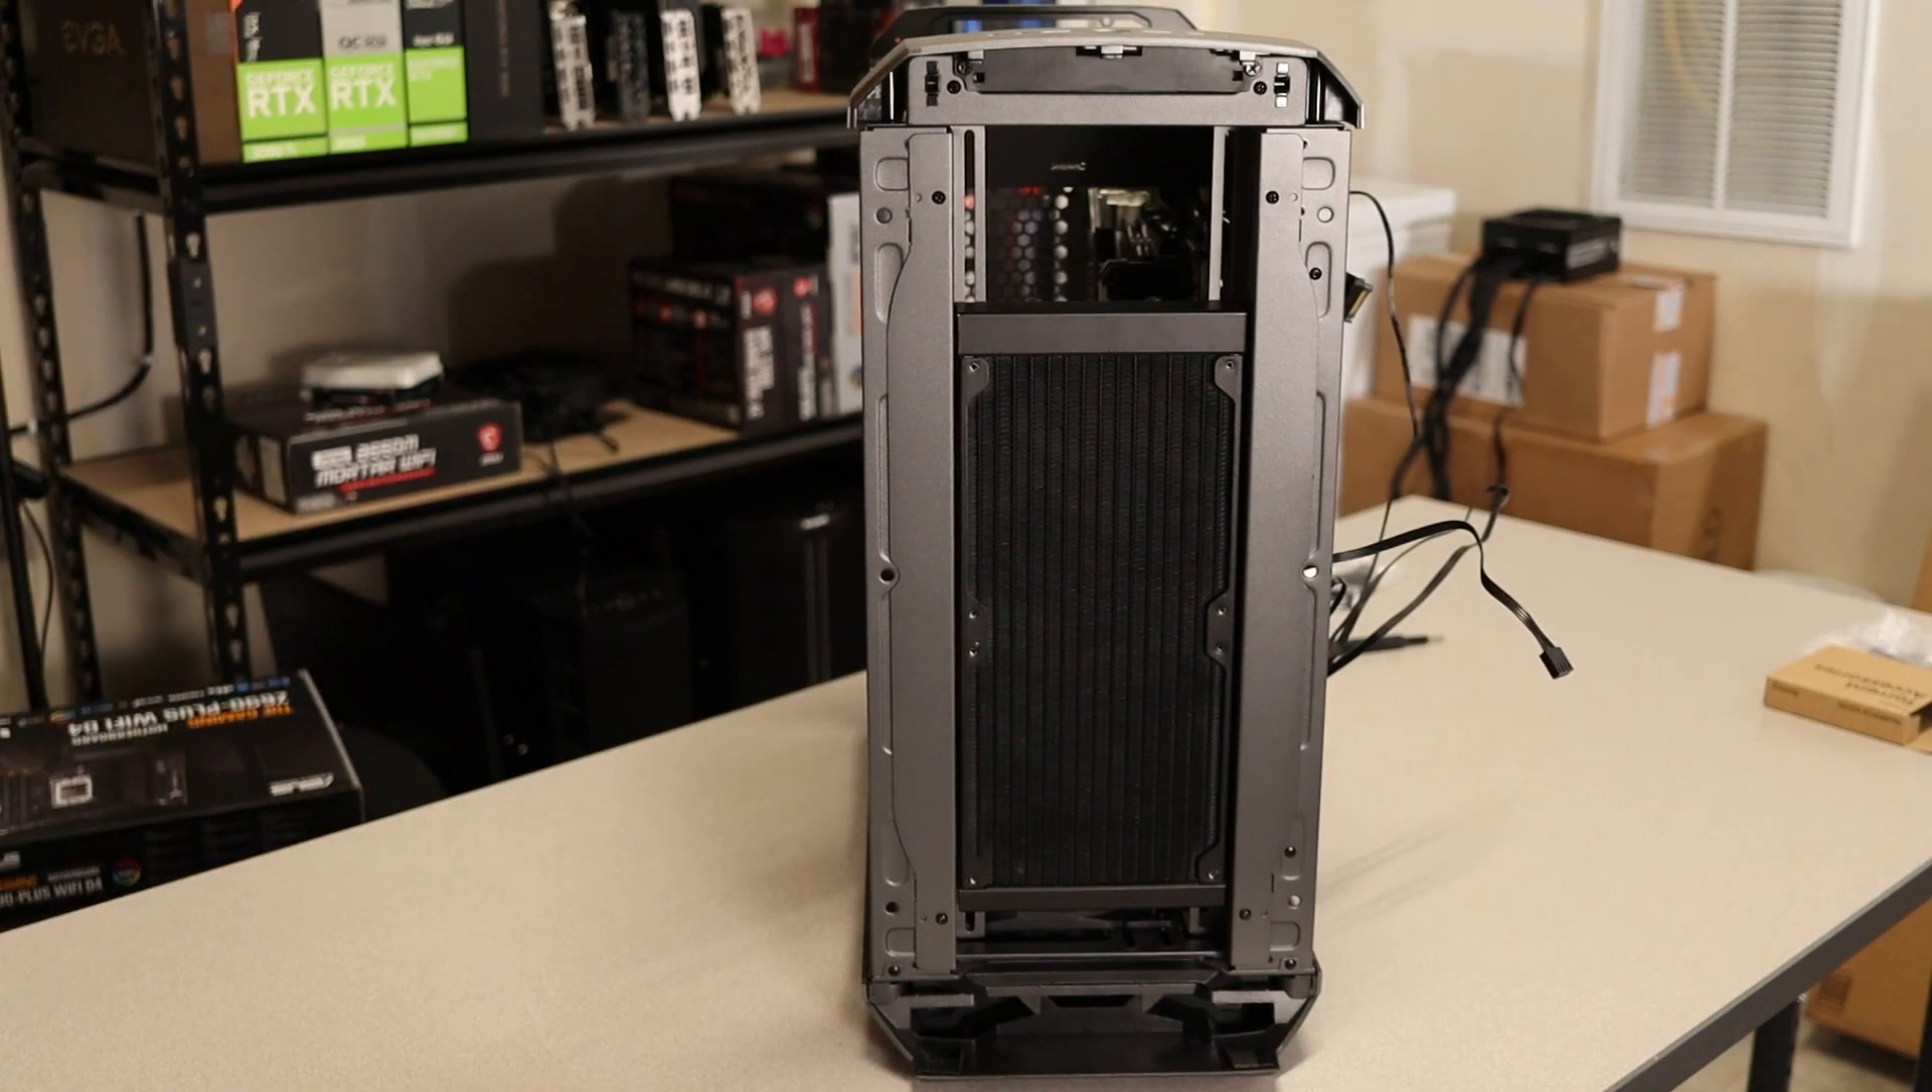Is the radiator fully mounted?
Yes.